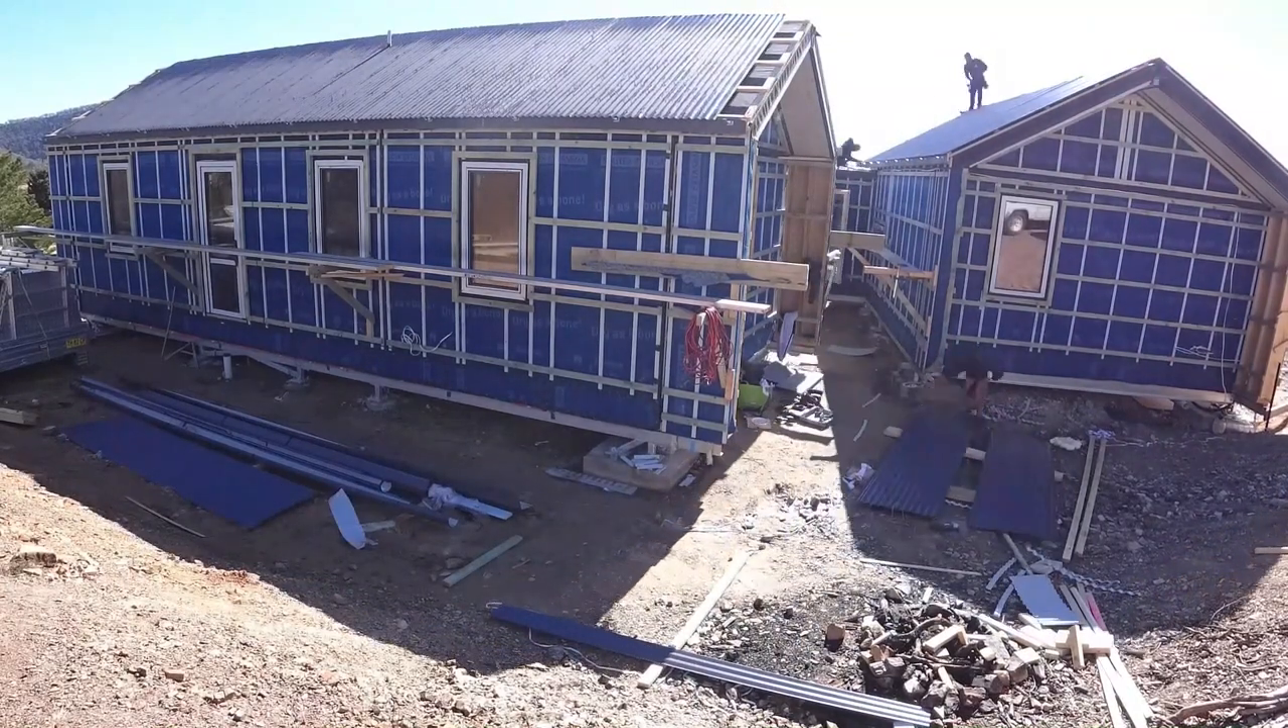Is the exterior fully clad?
No.